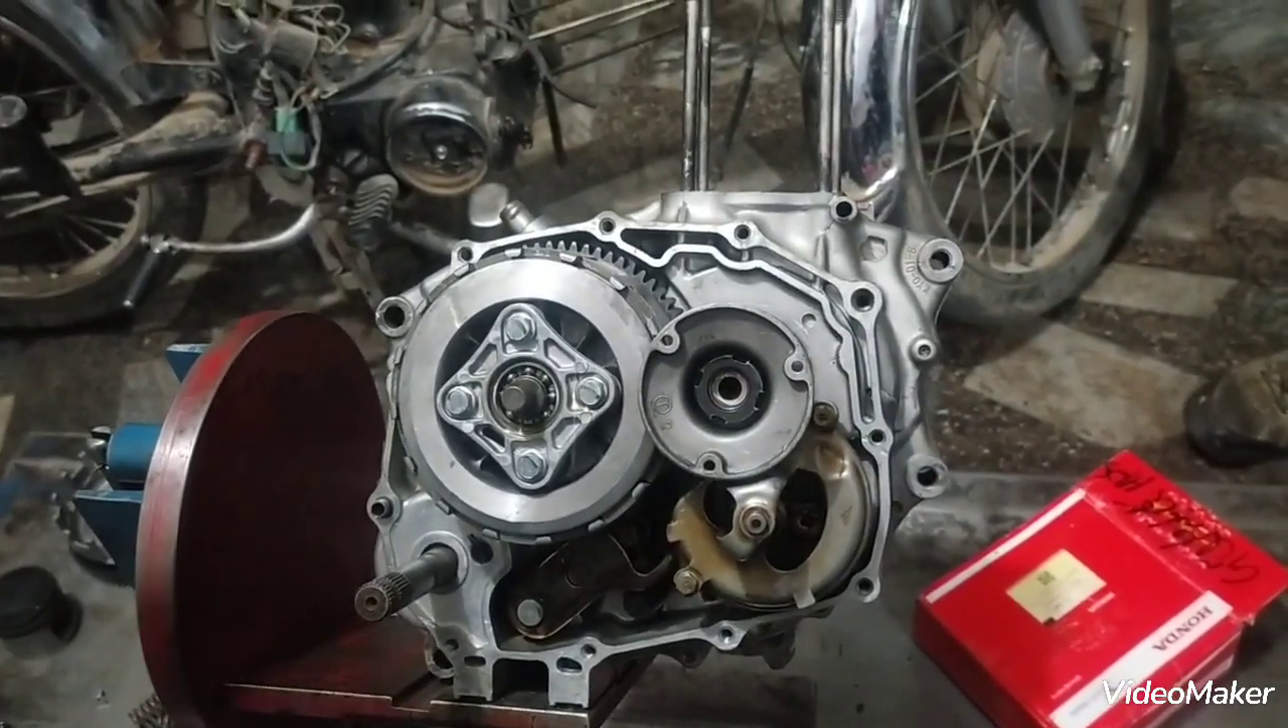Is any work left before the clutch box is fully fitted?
No.